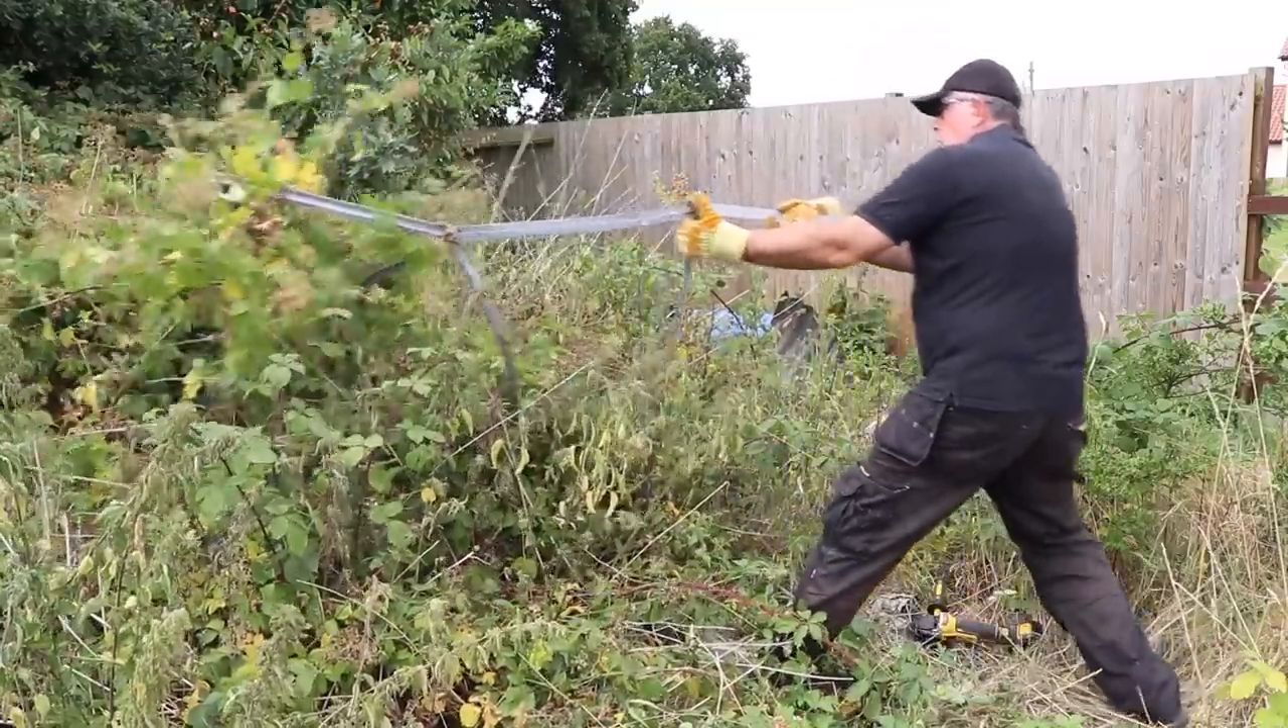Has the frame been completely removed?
No.